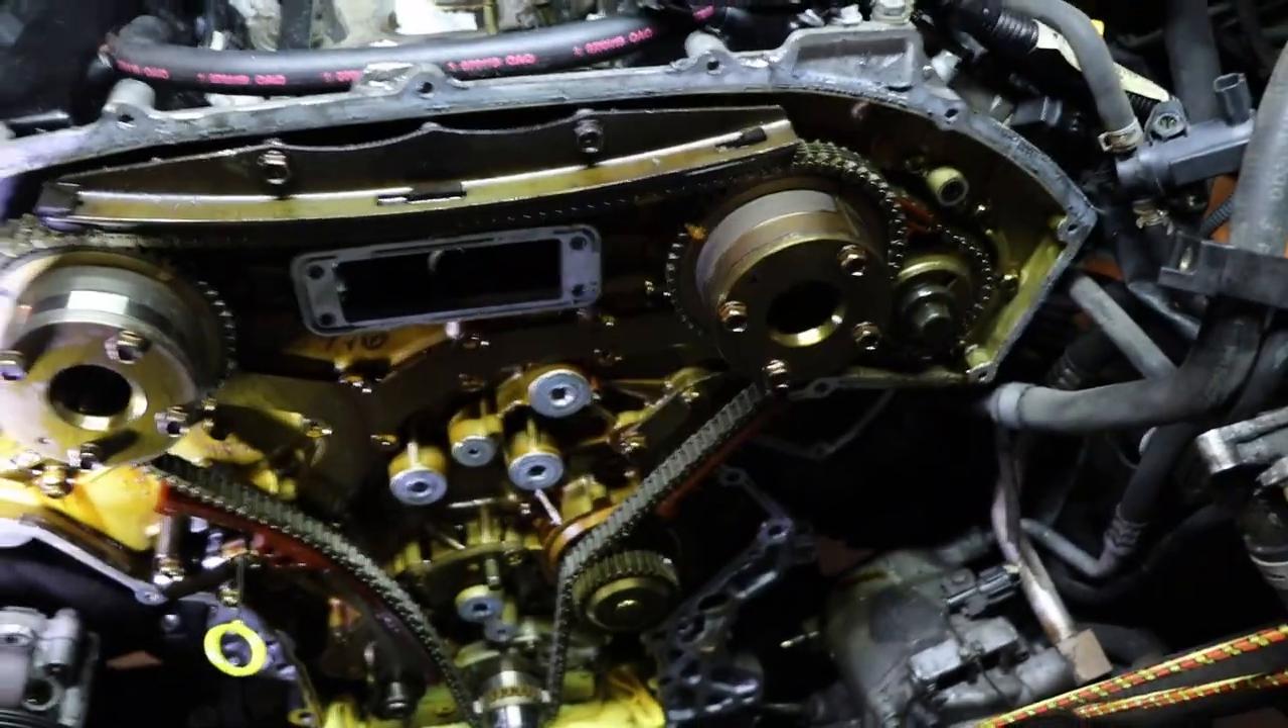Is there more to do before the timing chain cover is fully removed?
No.